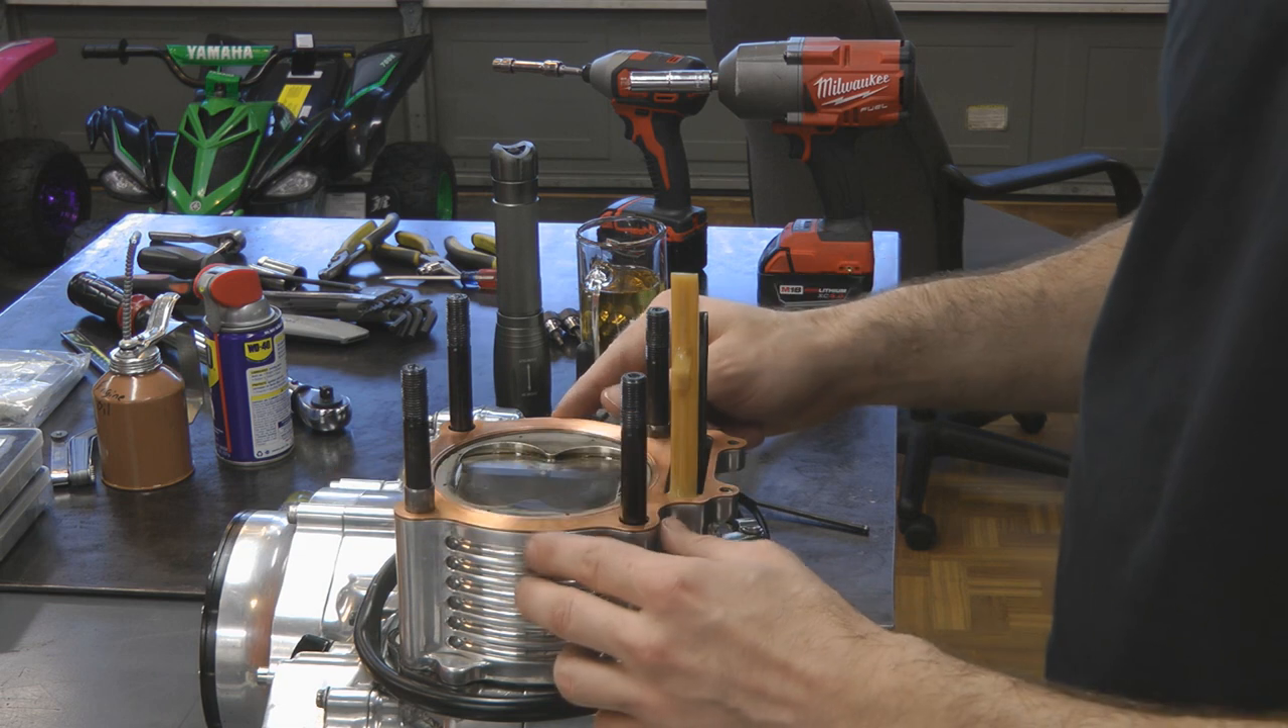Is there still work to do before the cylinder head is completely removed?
No.